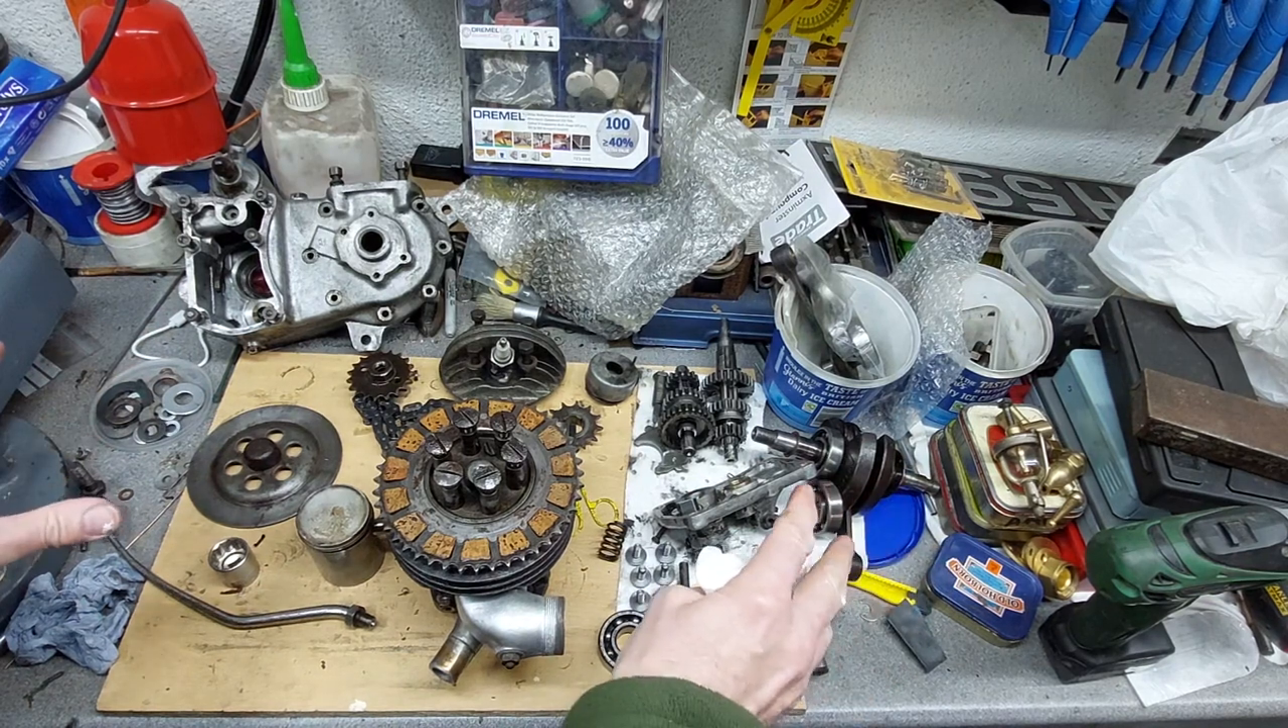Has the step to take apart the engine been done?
Yes.